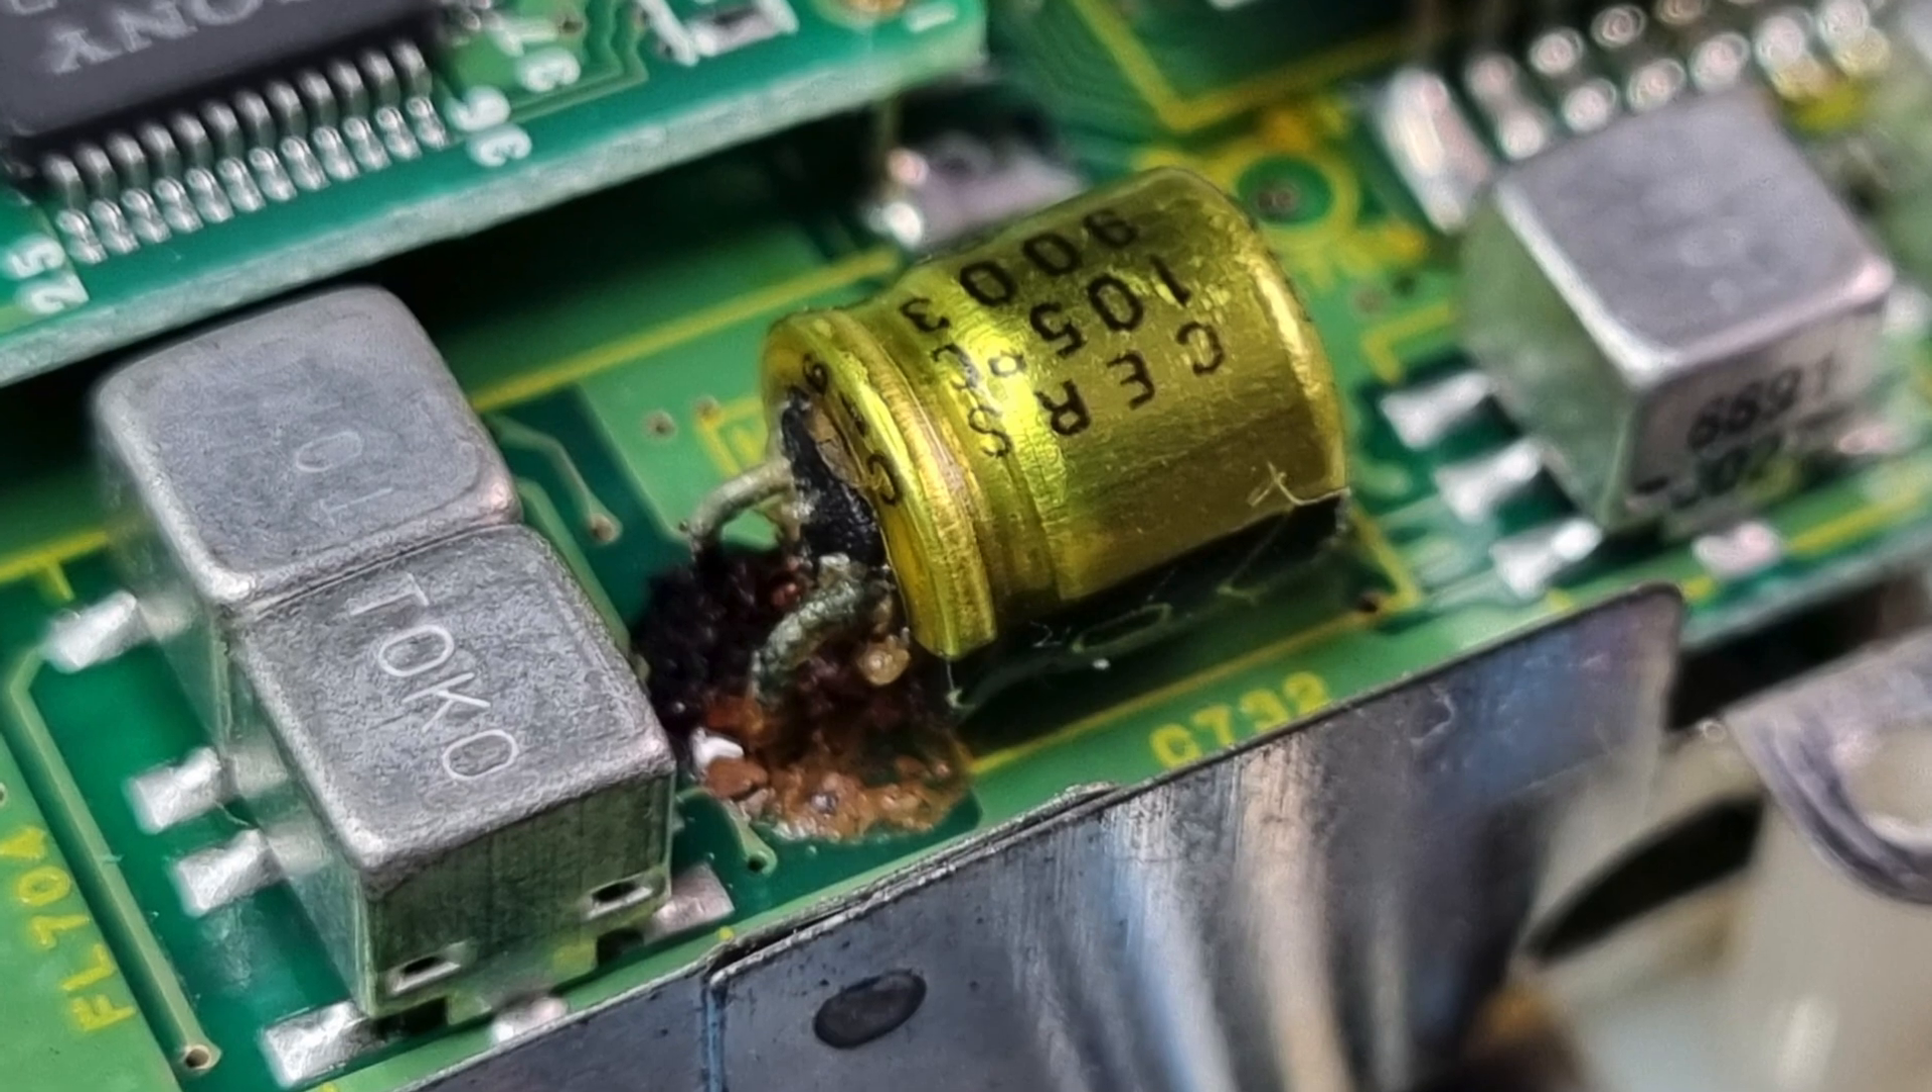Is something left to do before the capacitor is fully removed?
Yes.